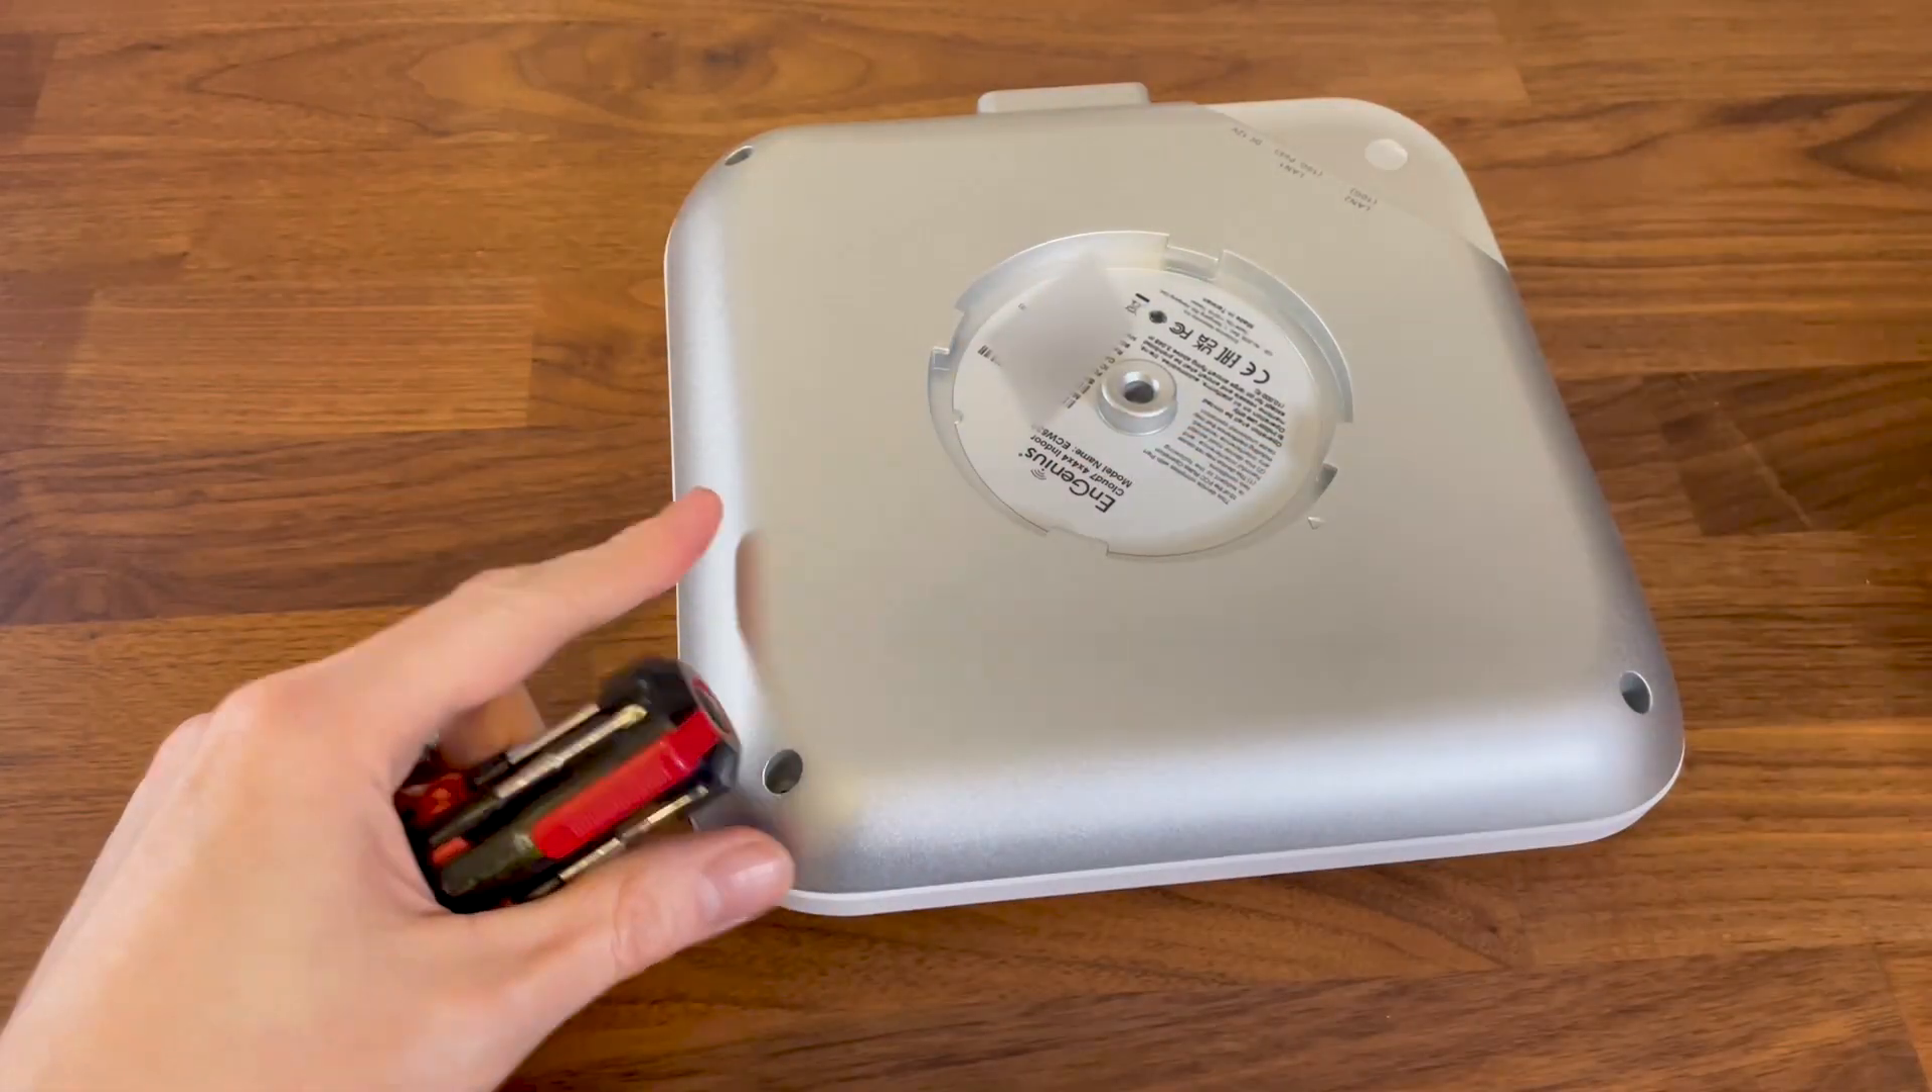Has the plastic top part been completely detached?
No.